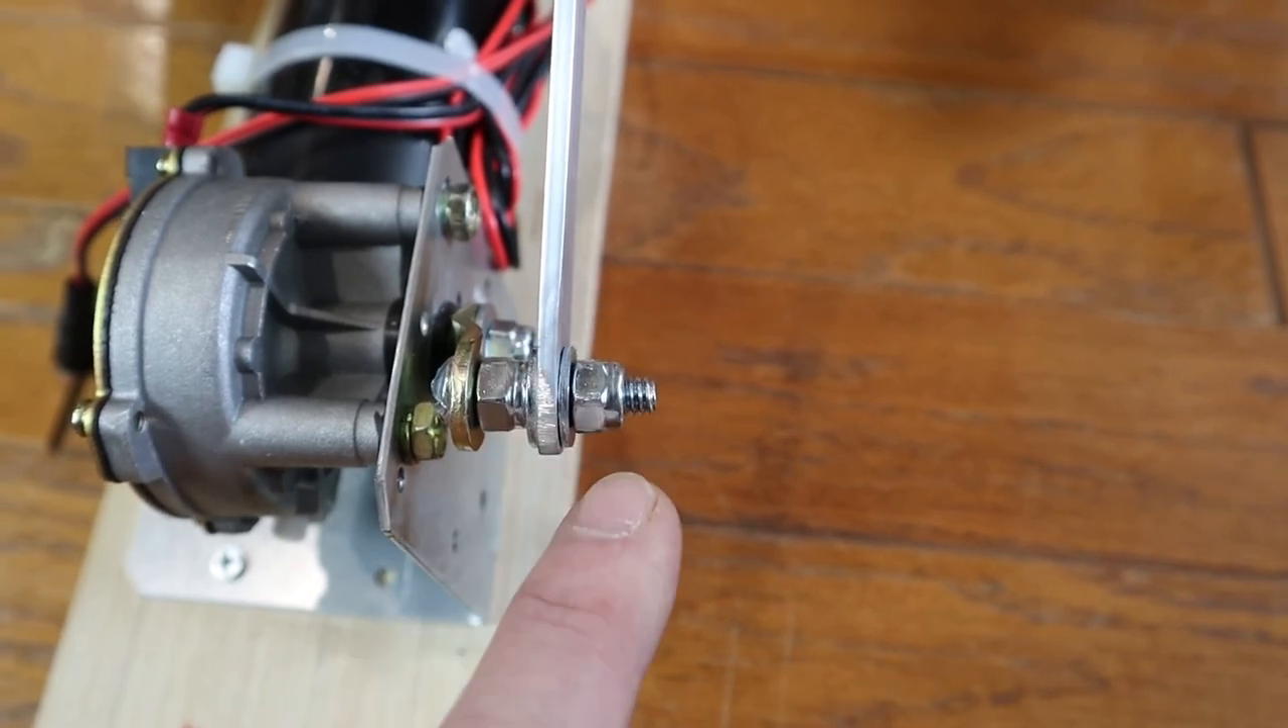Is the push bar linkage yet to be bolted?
No.